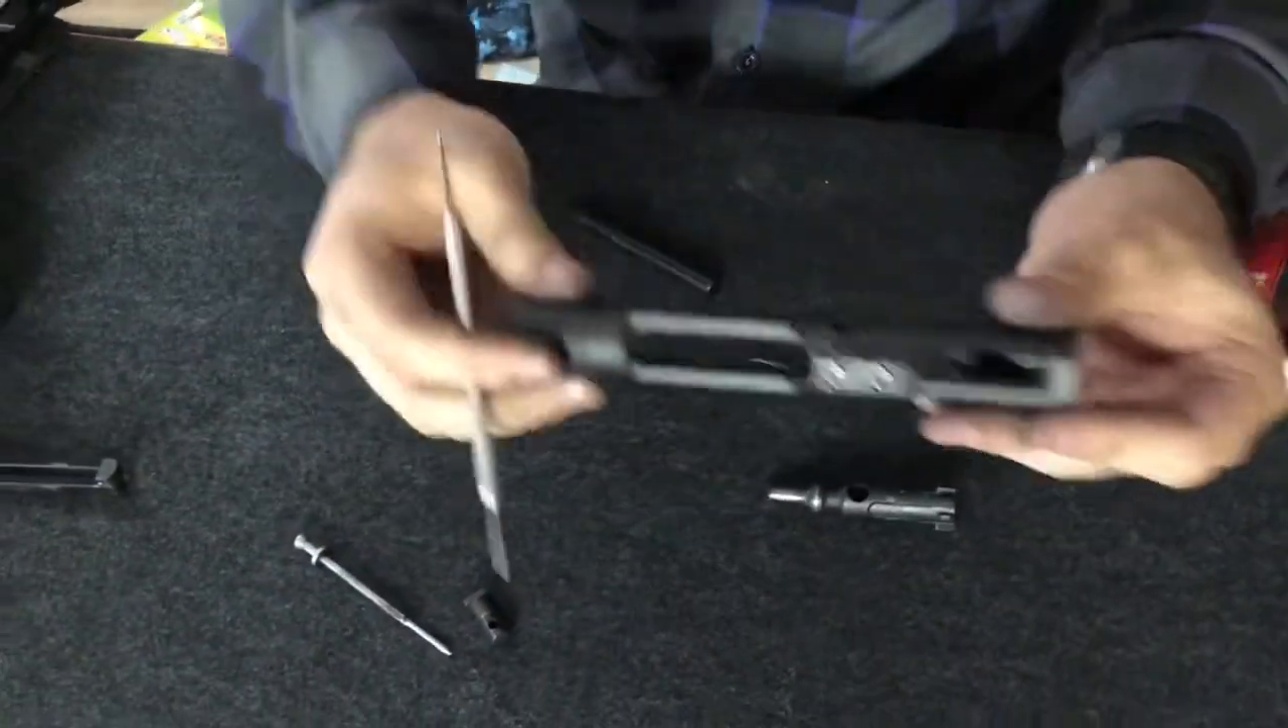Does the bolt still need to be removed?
No.